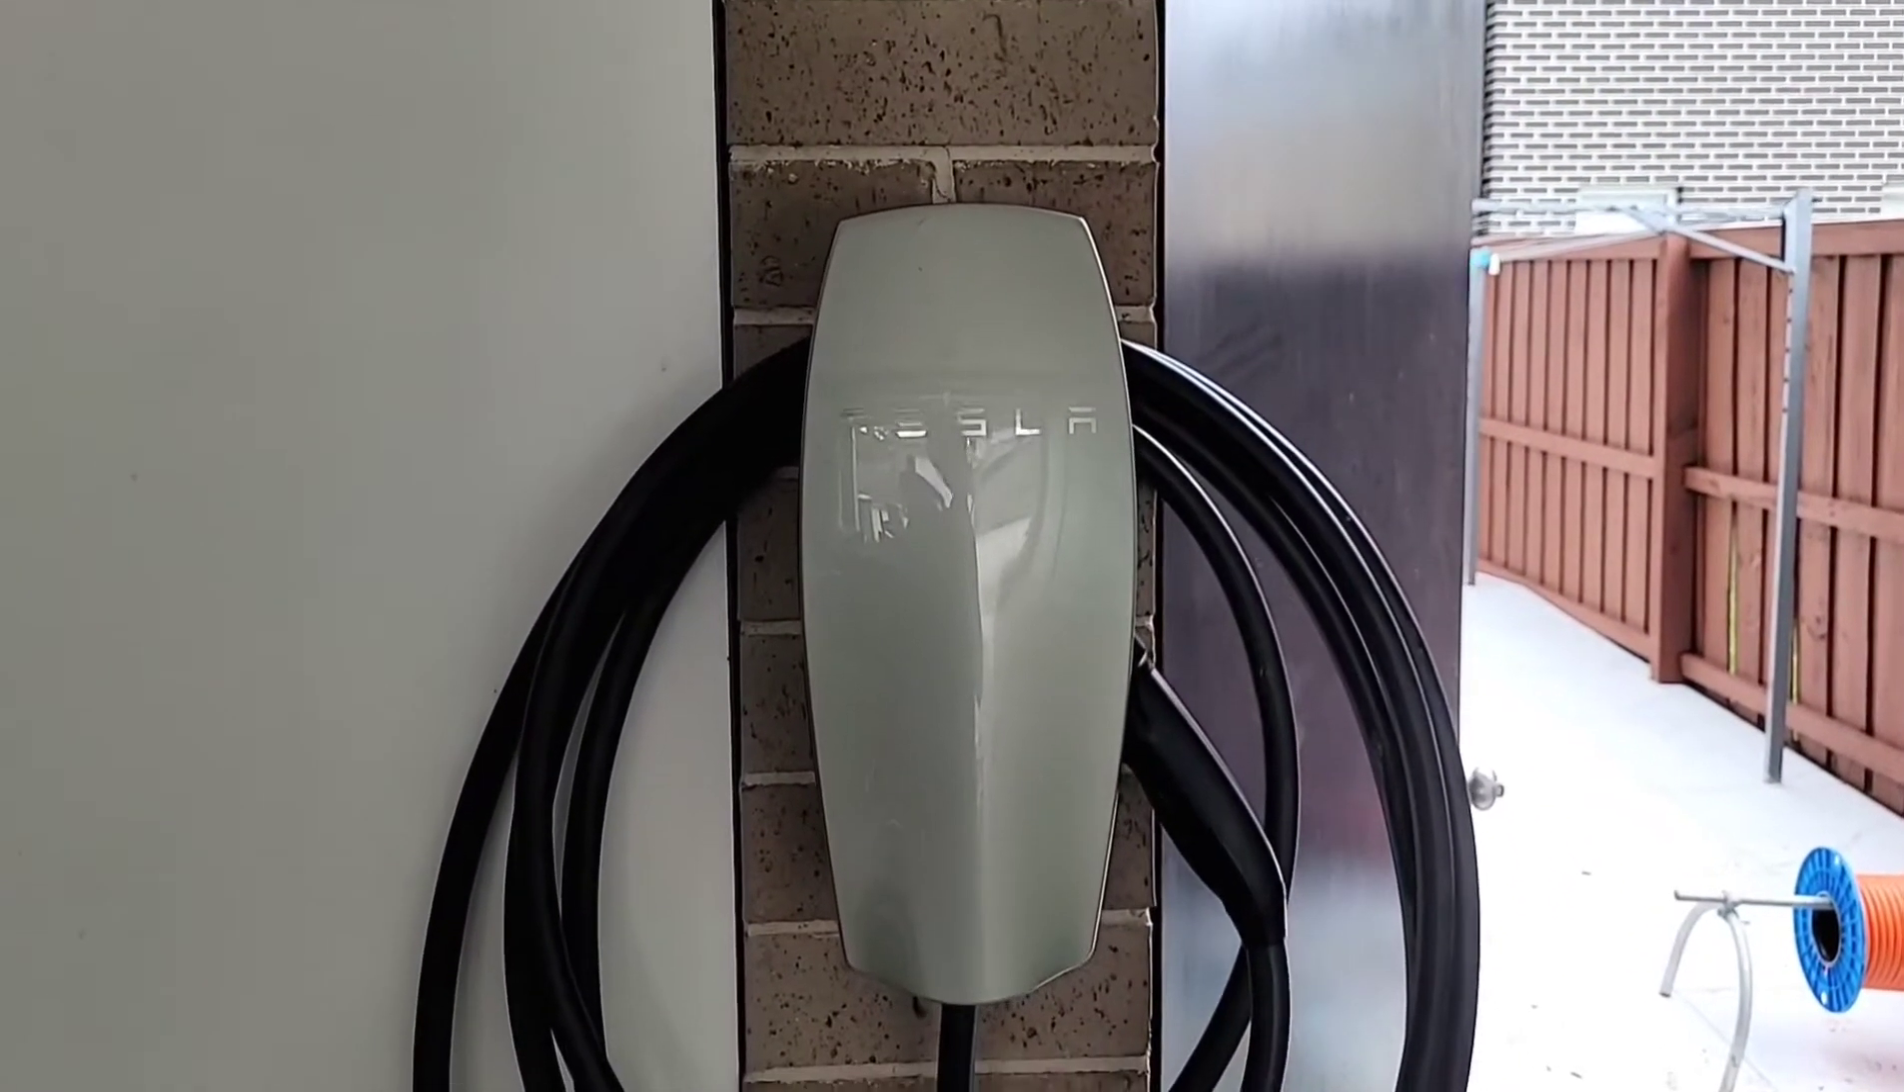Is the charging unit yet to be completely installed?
No.